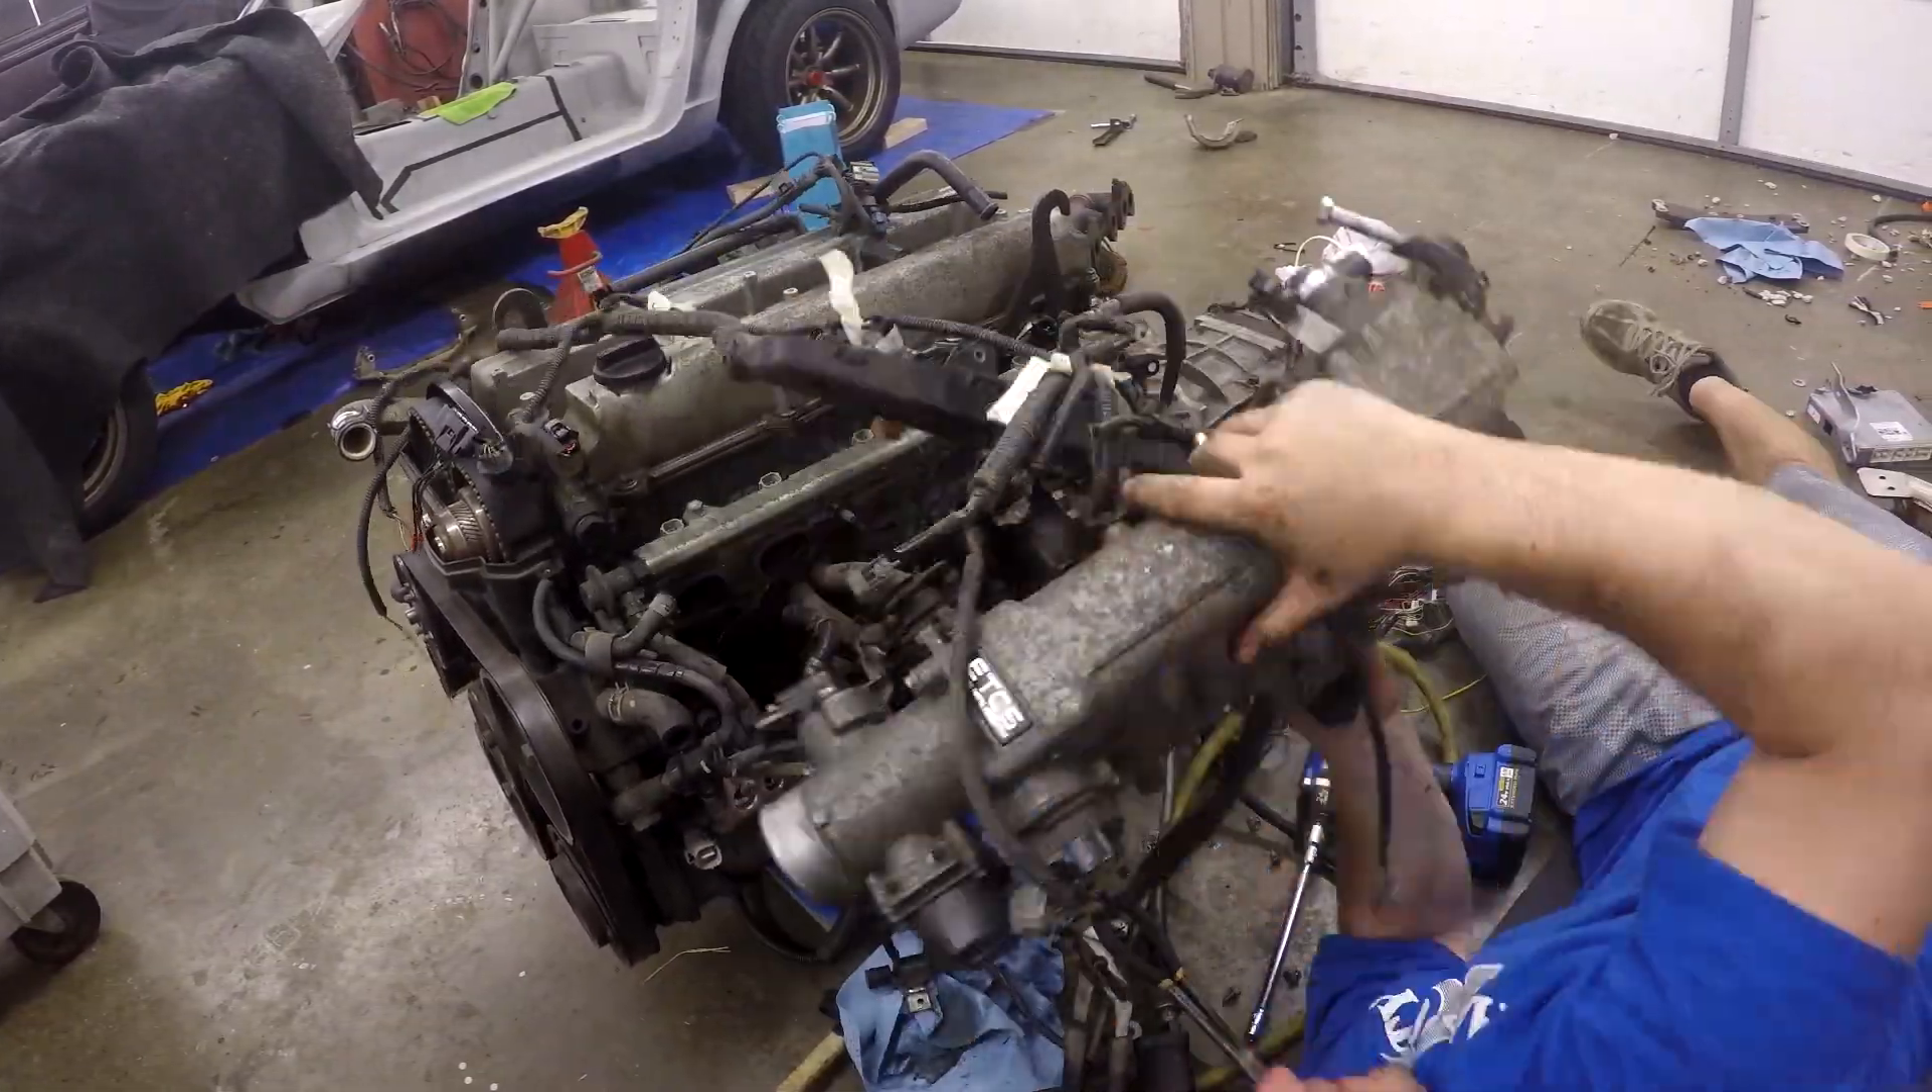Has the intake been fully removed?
No.